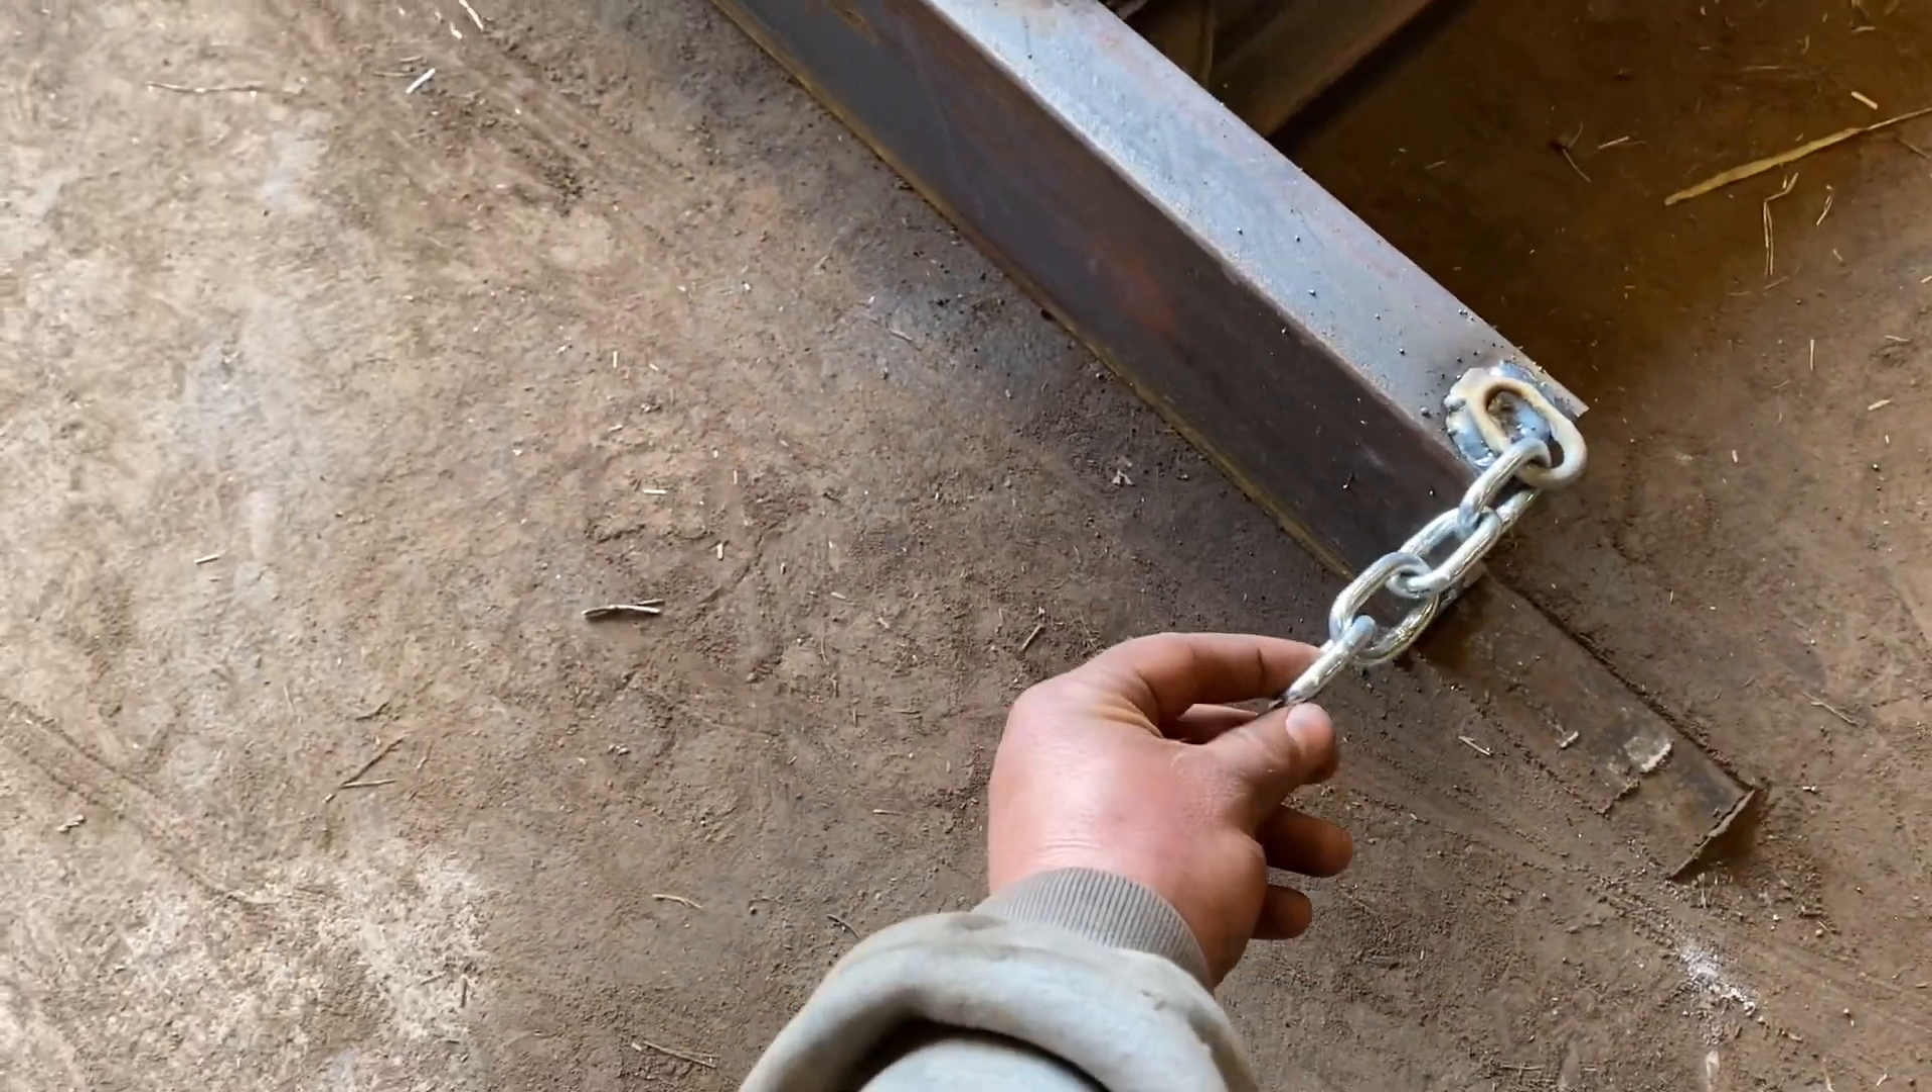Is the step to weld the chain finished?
Yes.